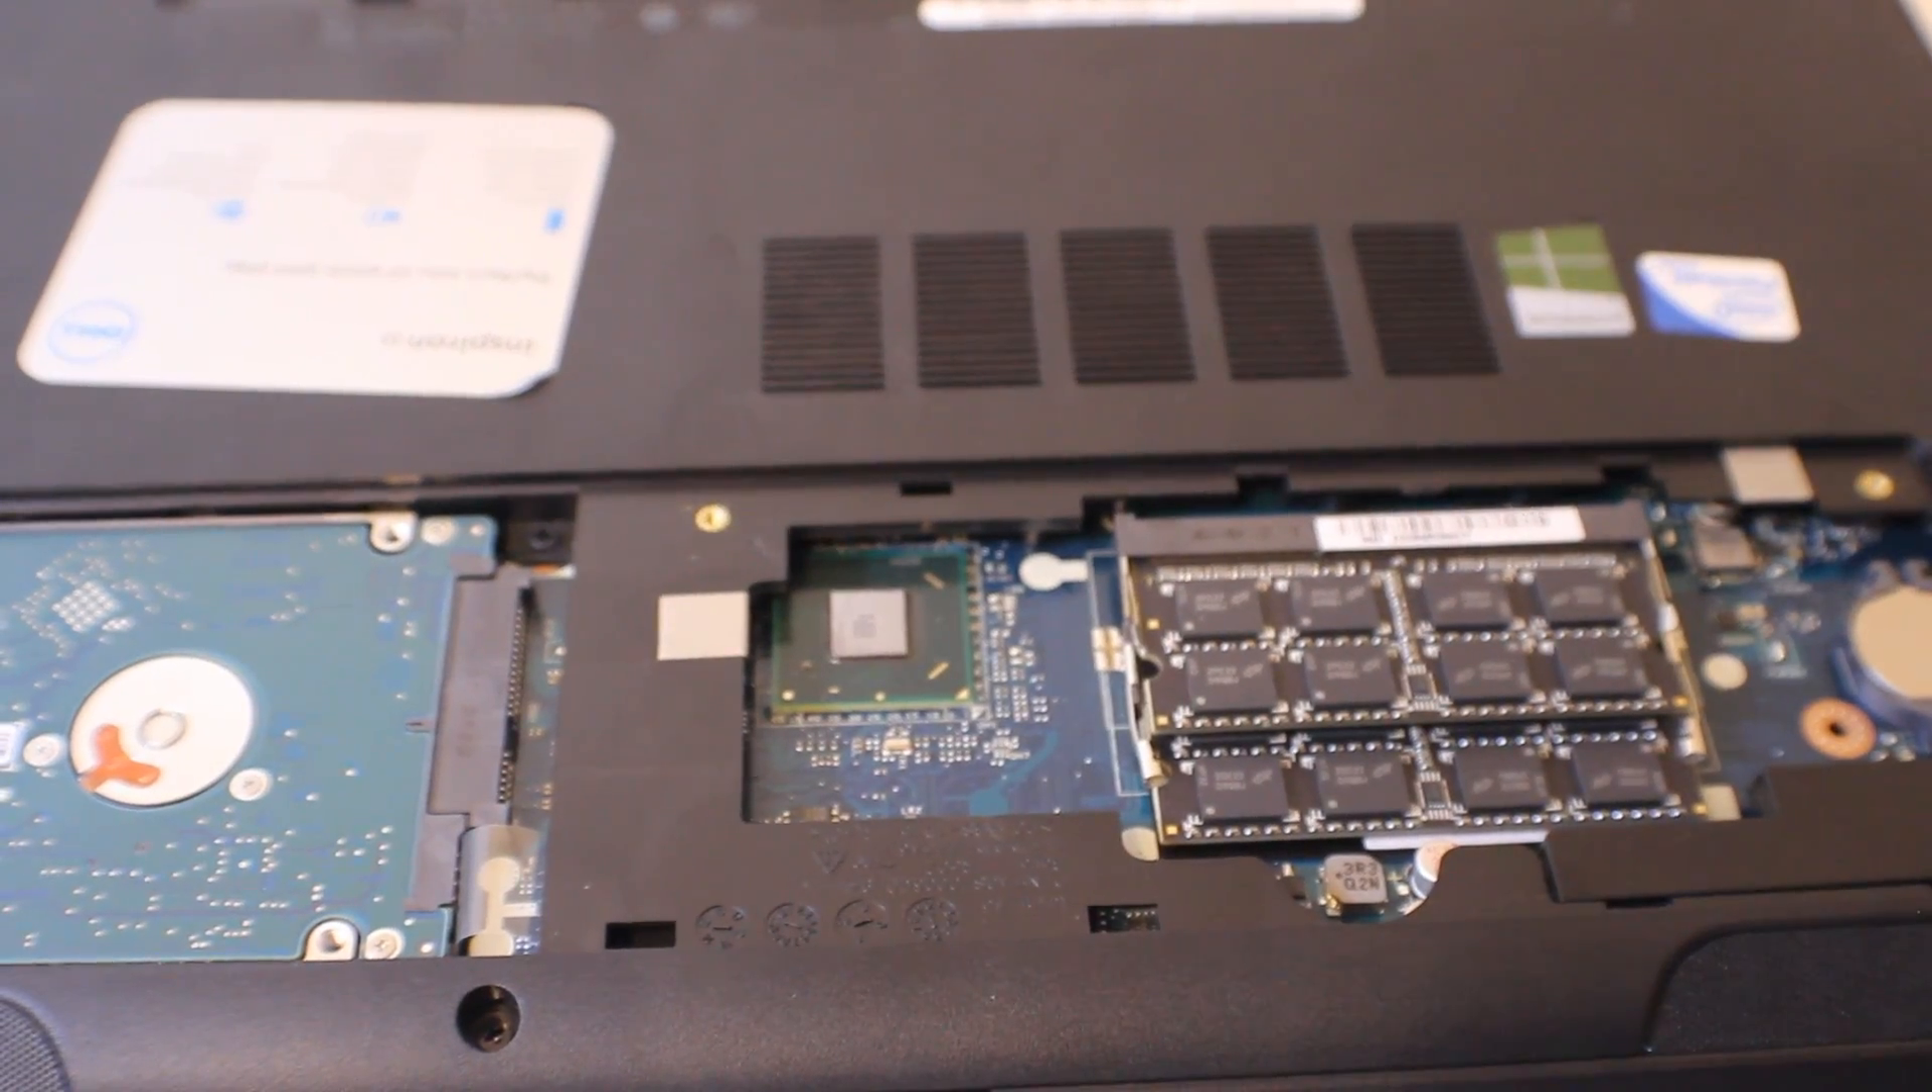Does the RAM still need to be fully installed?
No.